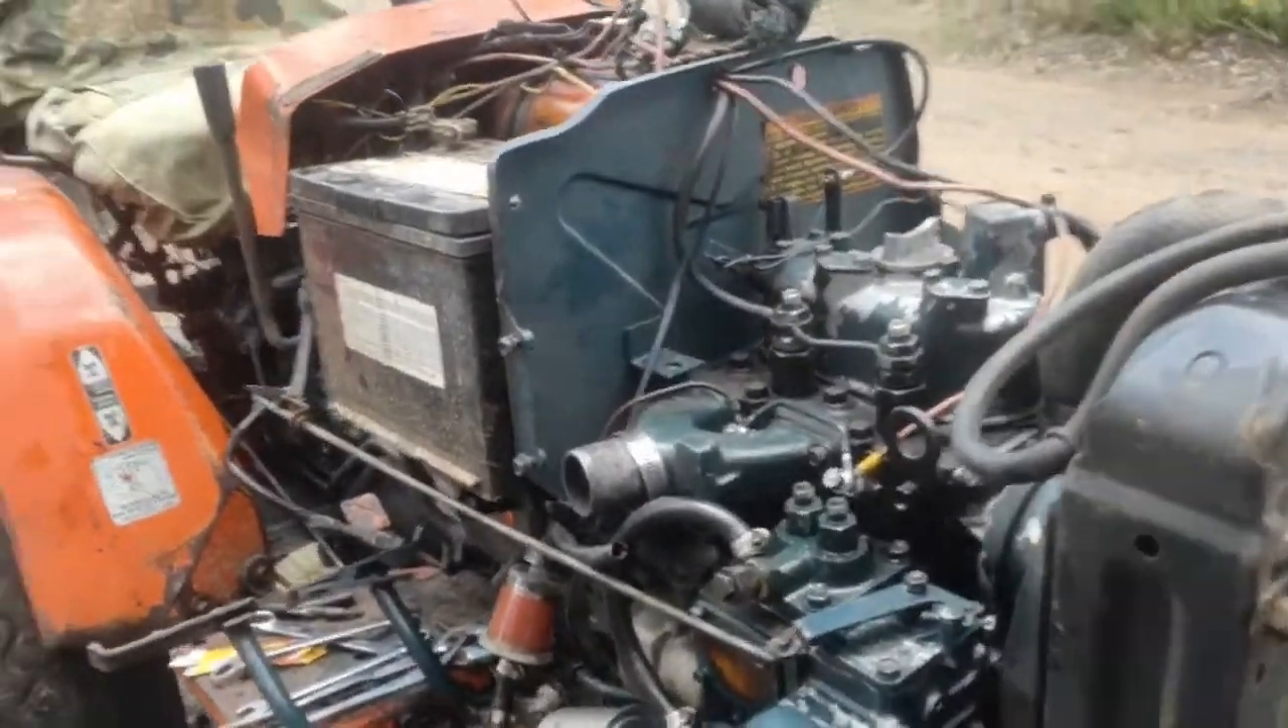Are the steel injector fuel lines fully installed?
No.